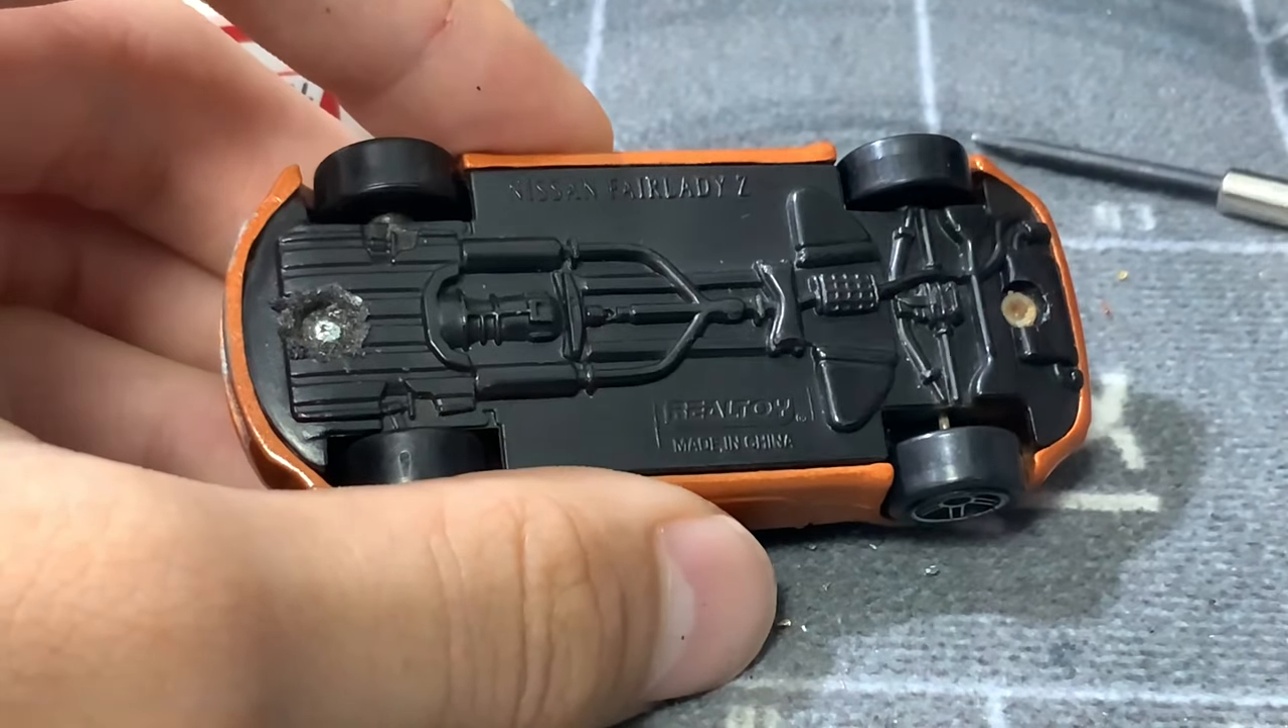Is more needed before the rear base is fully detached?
Yes.